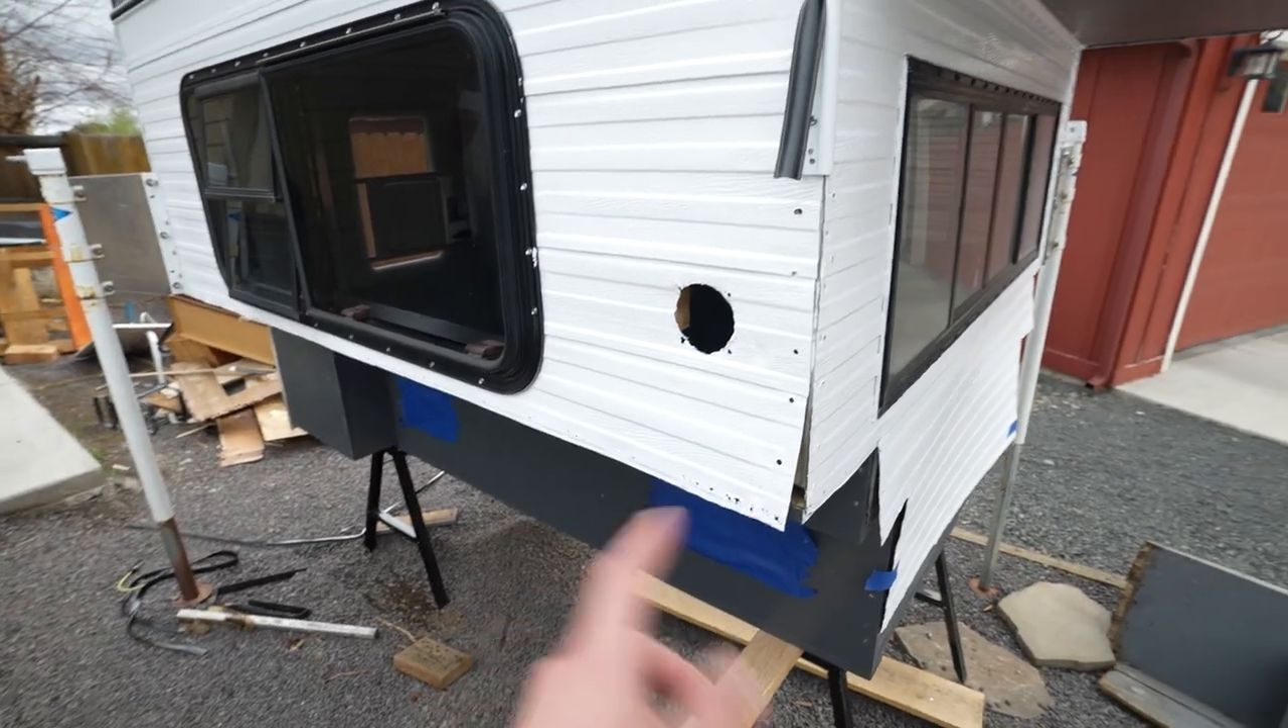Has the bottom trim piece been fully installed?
No.